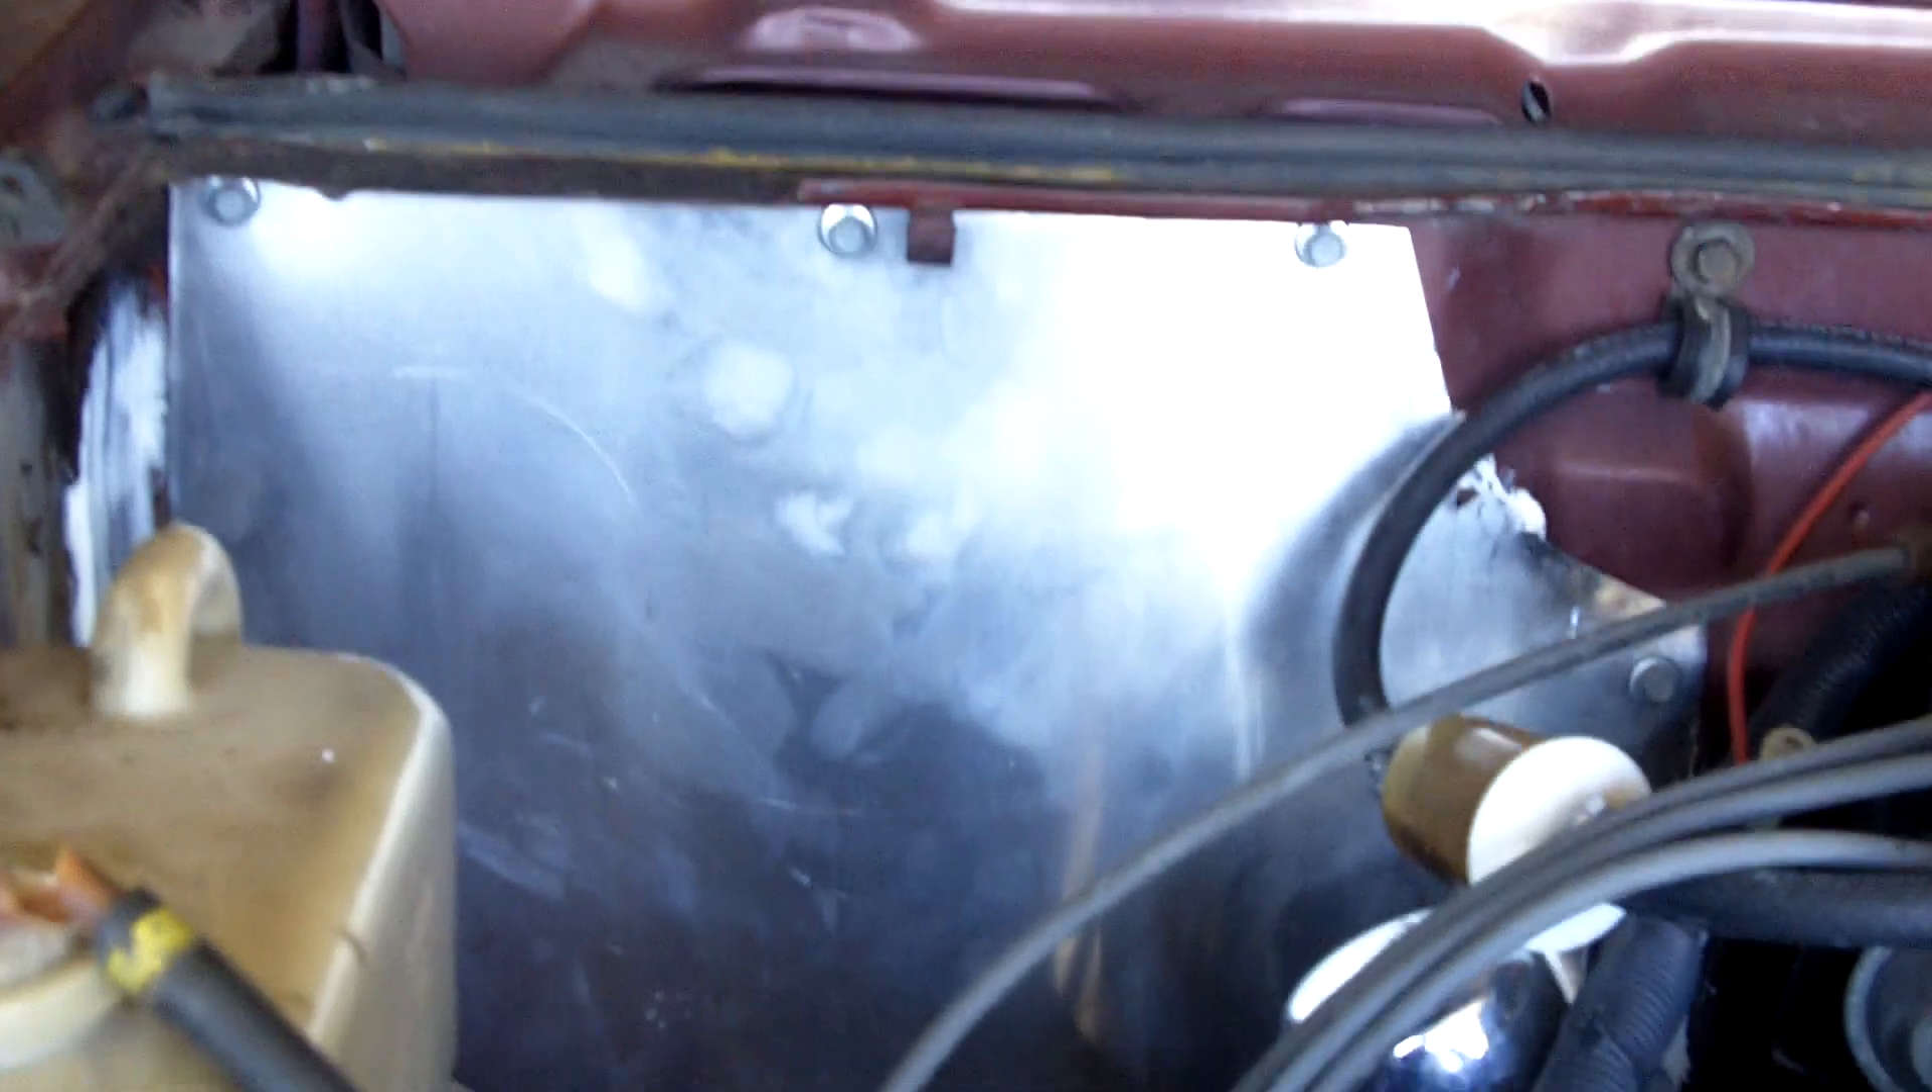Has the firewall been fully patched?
Yes.